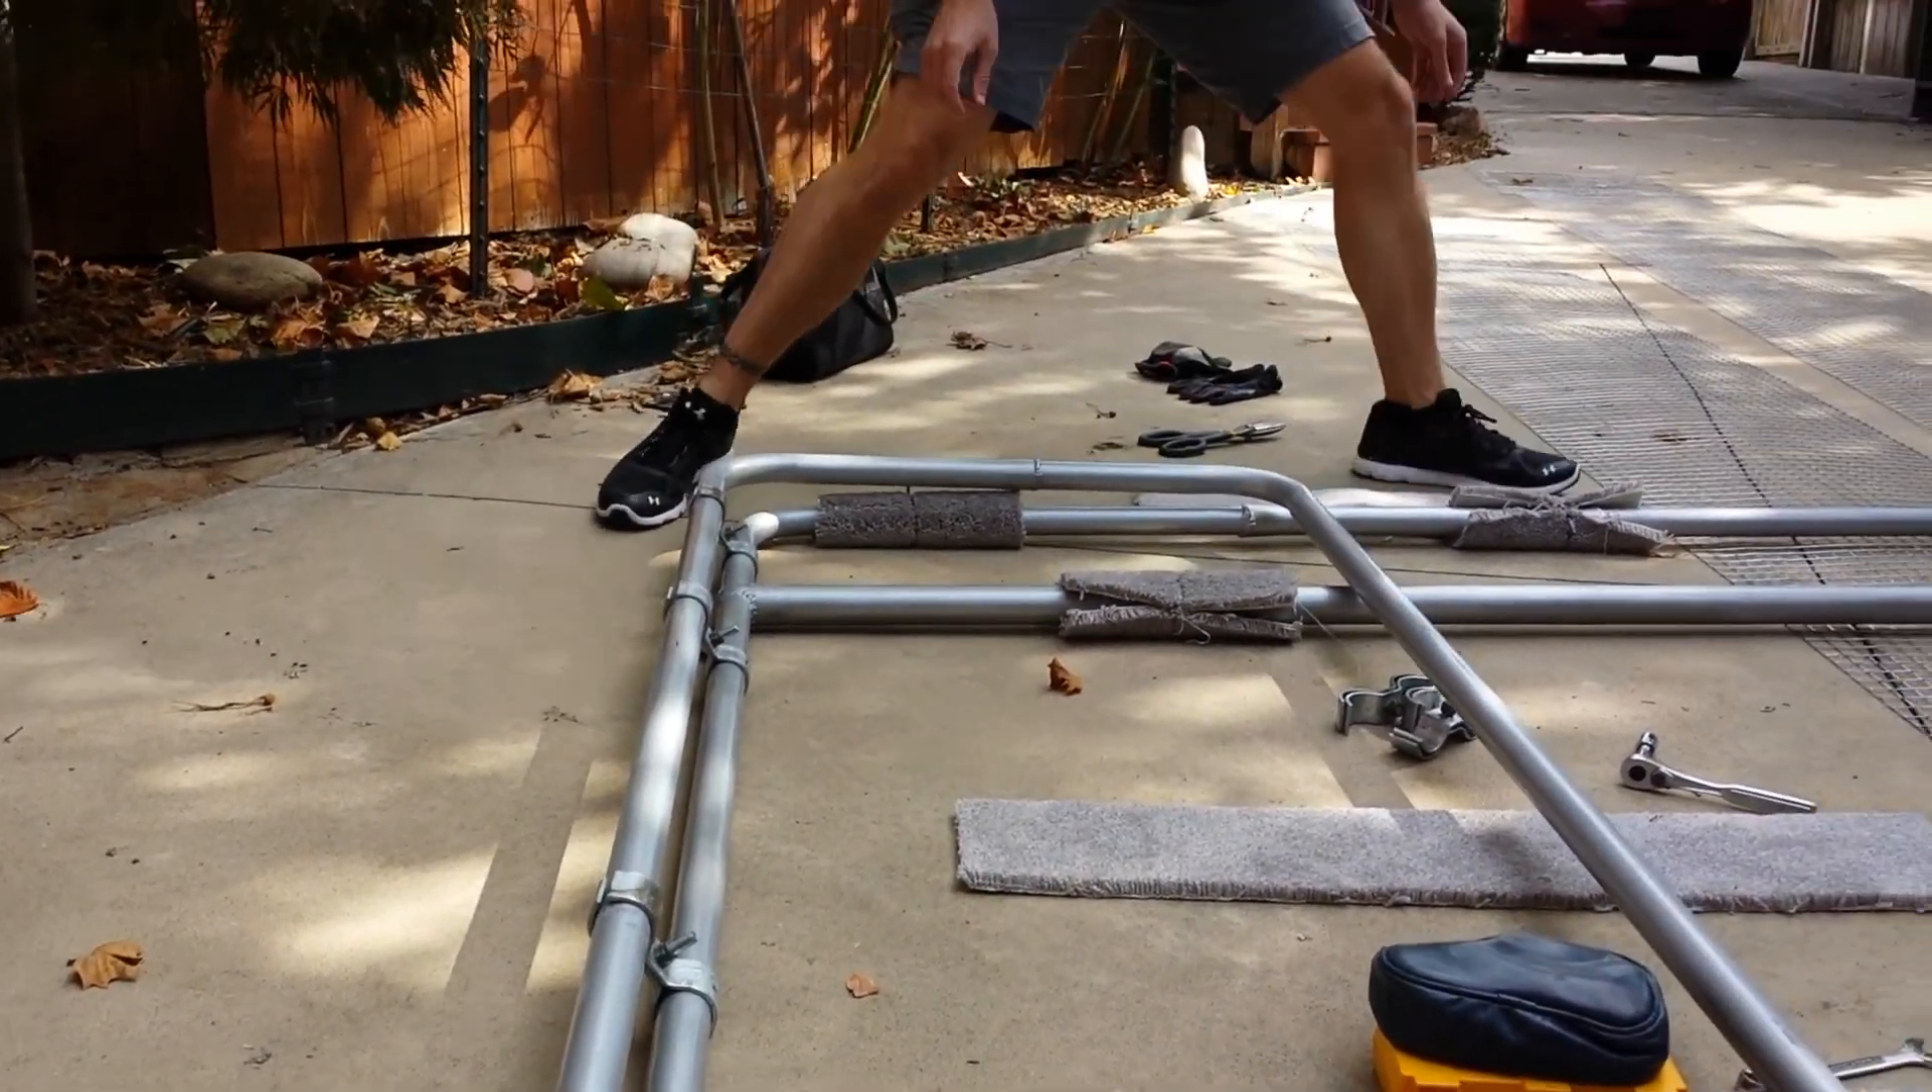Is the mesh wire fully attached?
No.